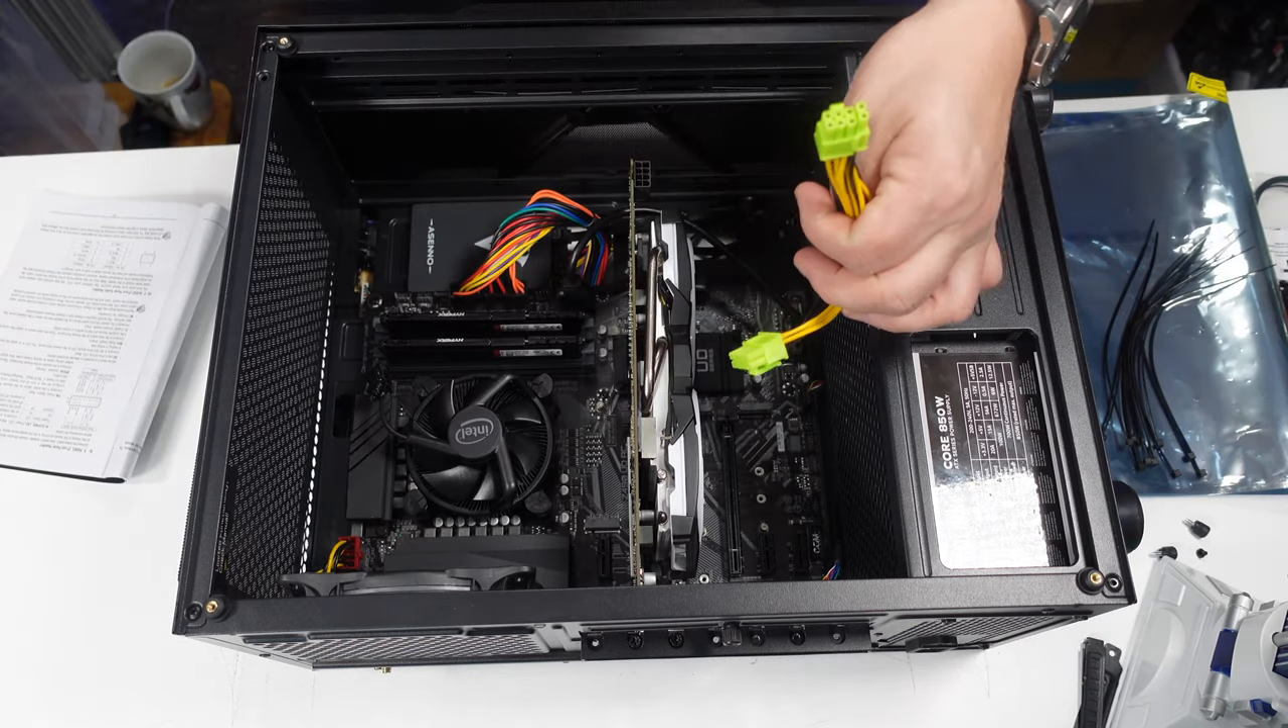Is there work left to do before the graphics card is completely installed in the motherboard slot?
No.